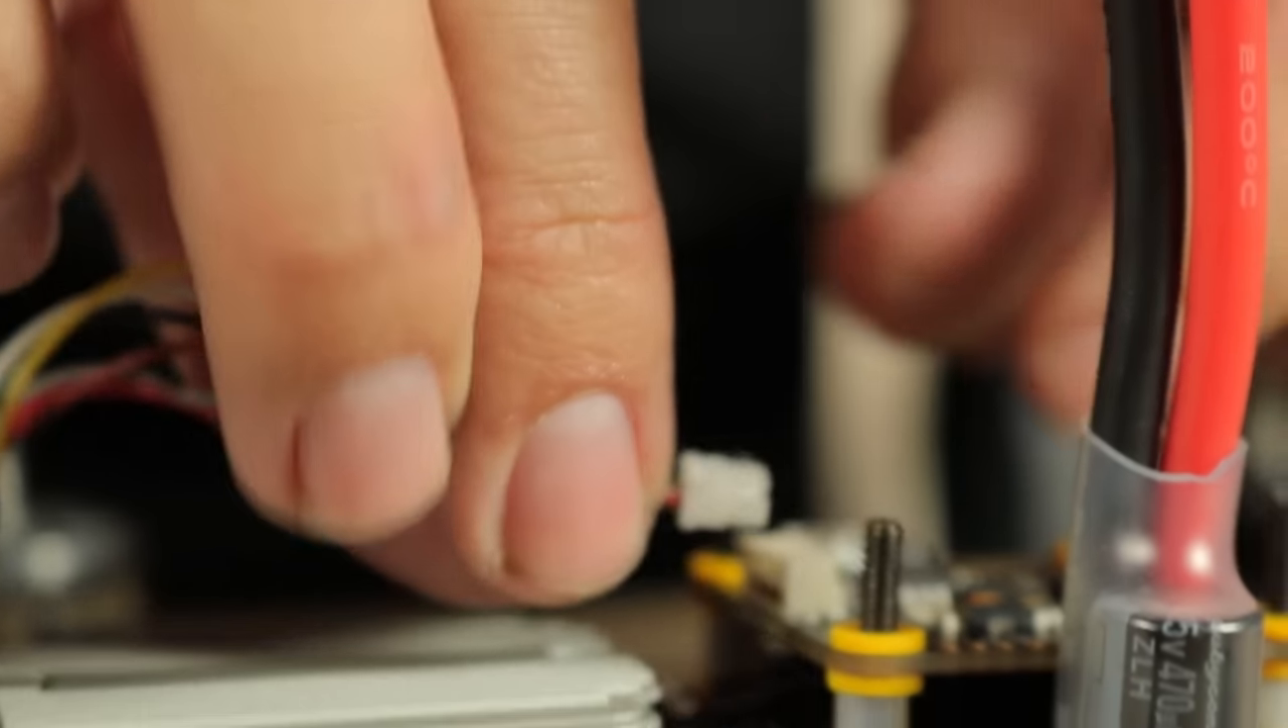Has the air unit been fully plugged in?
No.